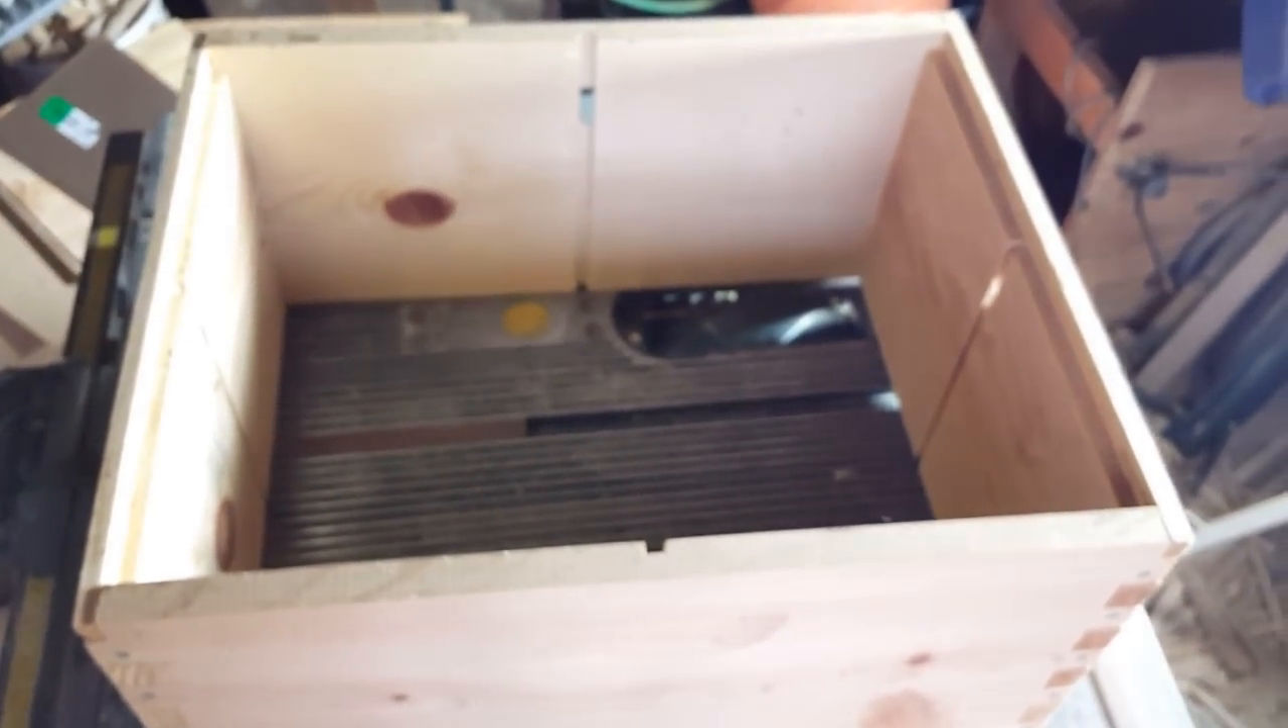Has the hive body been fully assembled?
Yes.